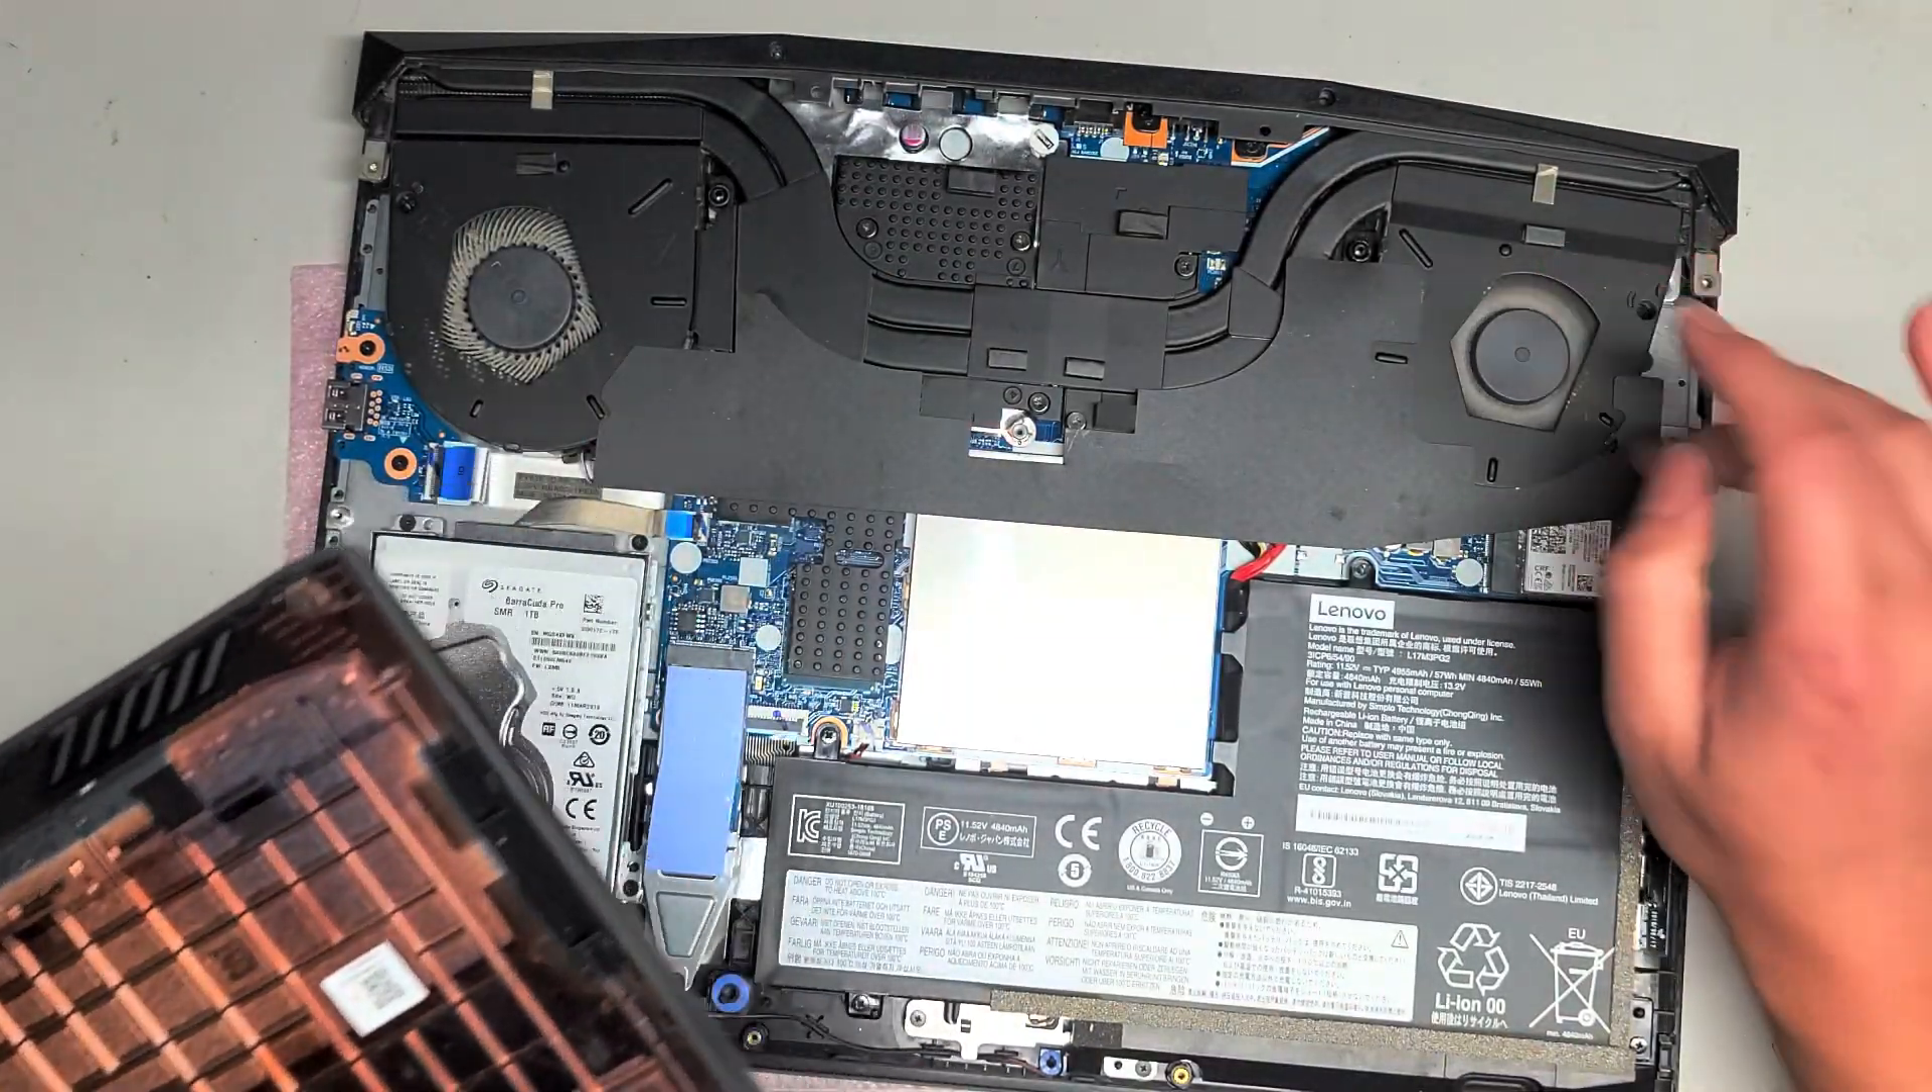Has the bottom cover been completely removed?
Yes.